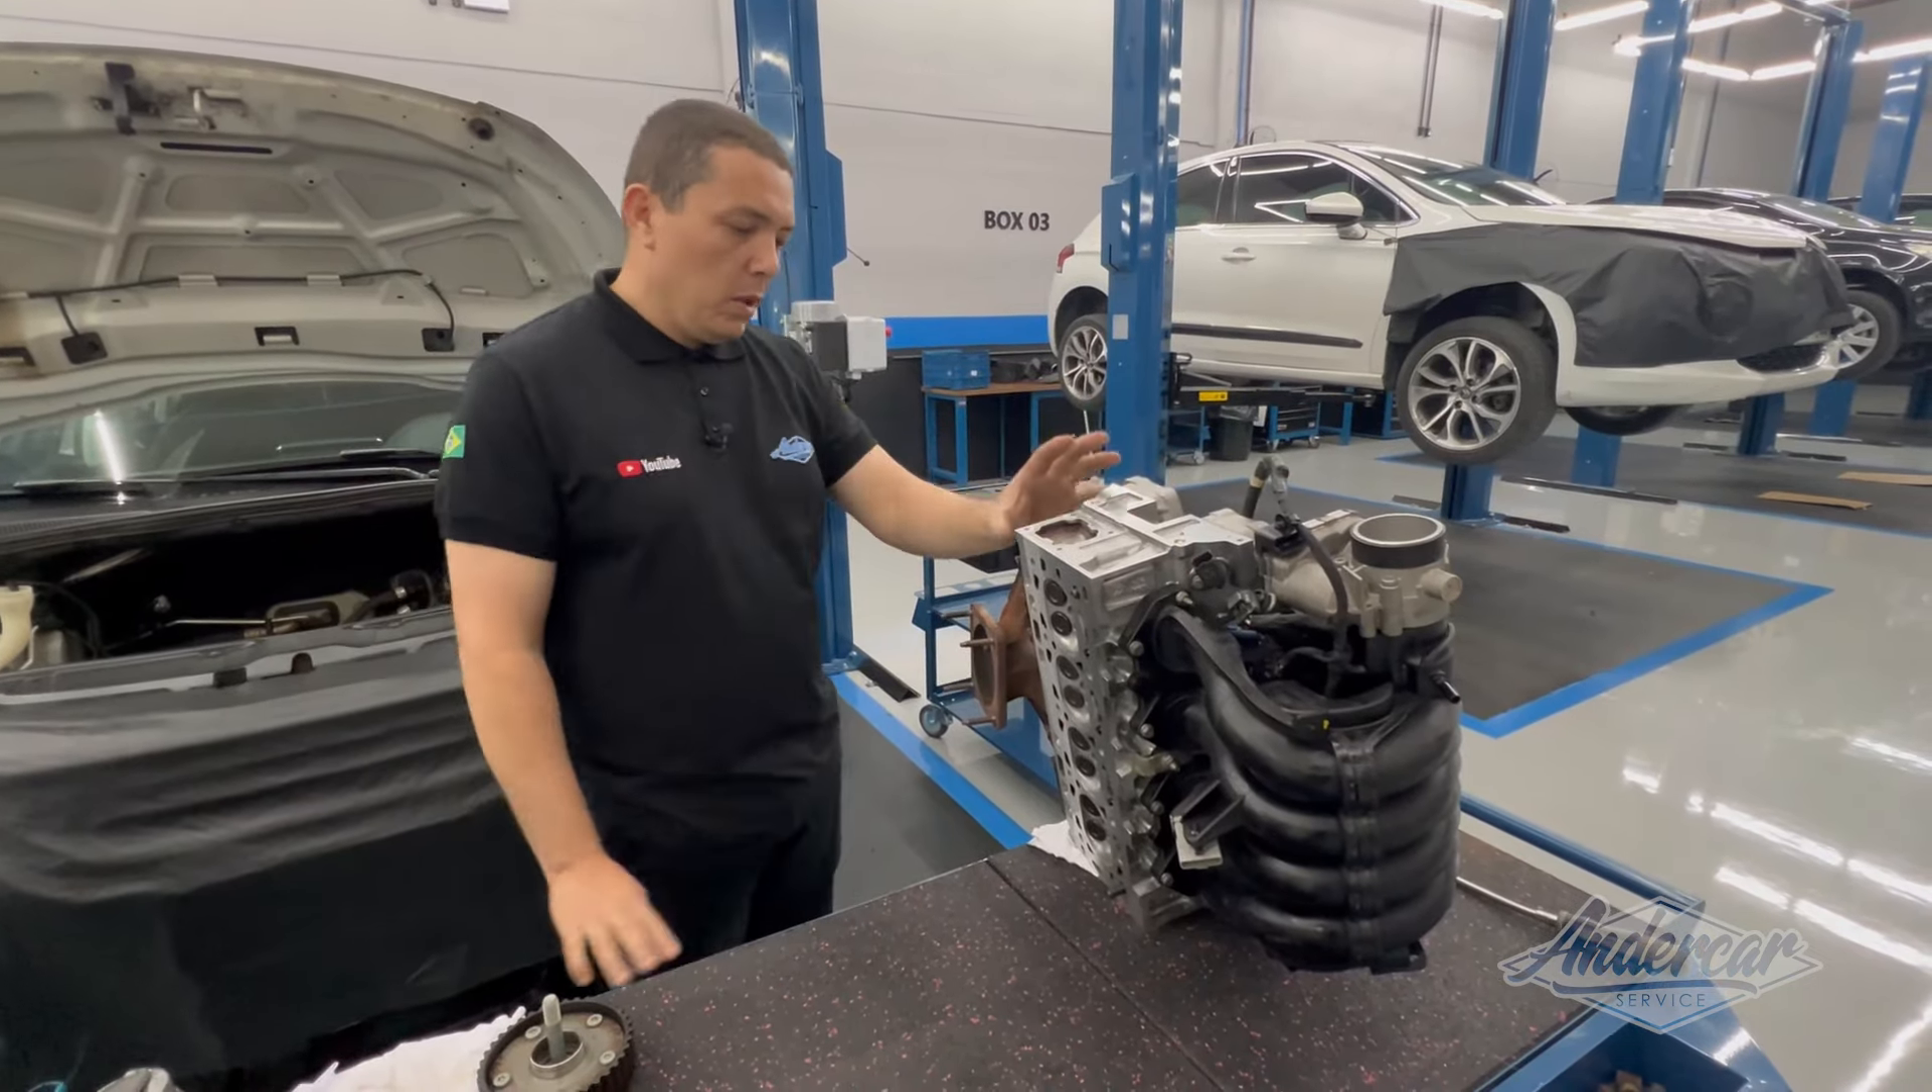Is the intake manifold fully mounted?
Yes.